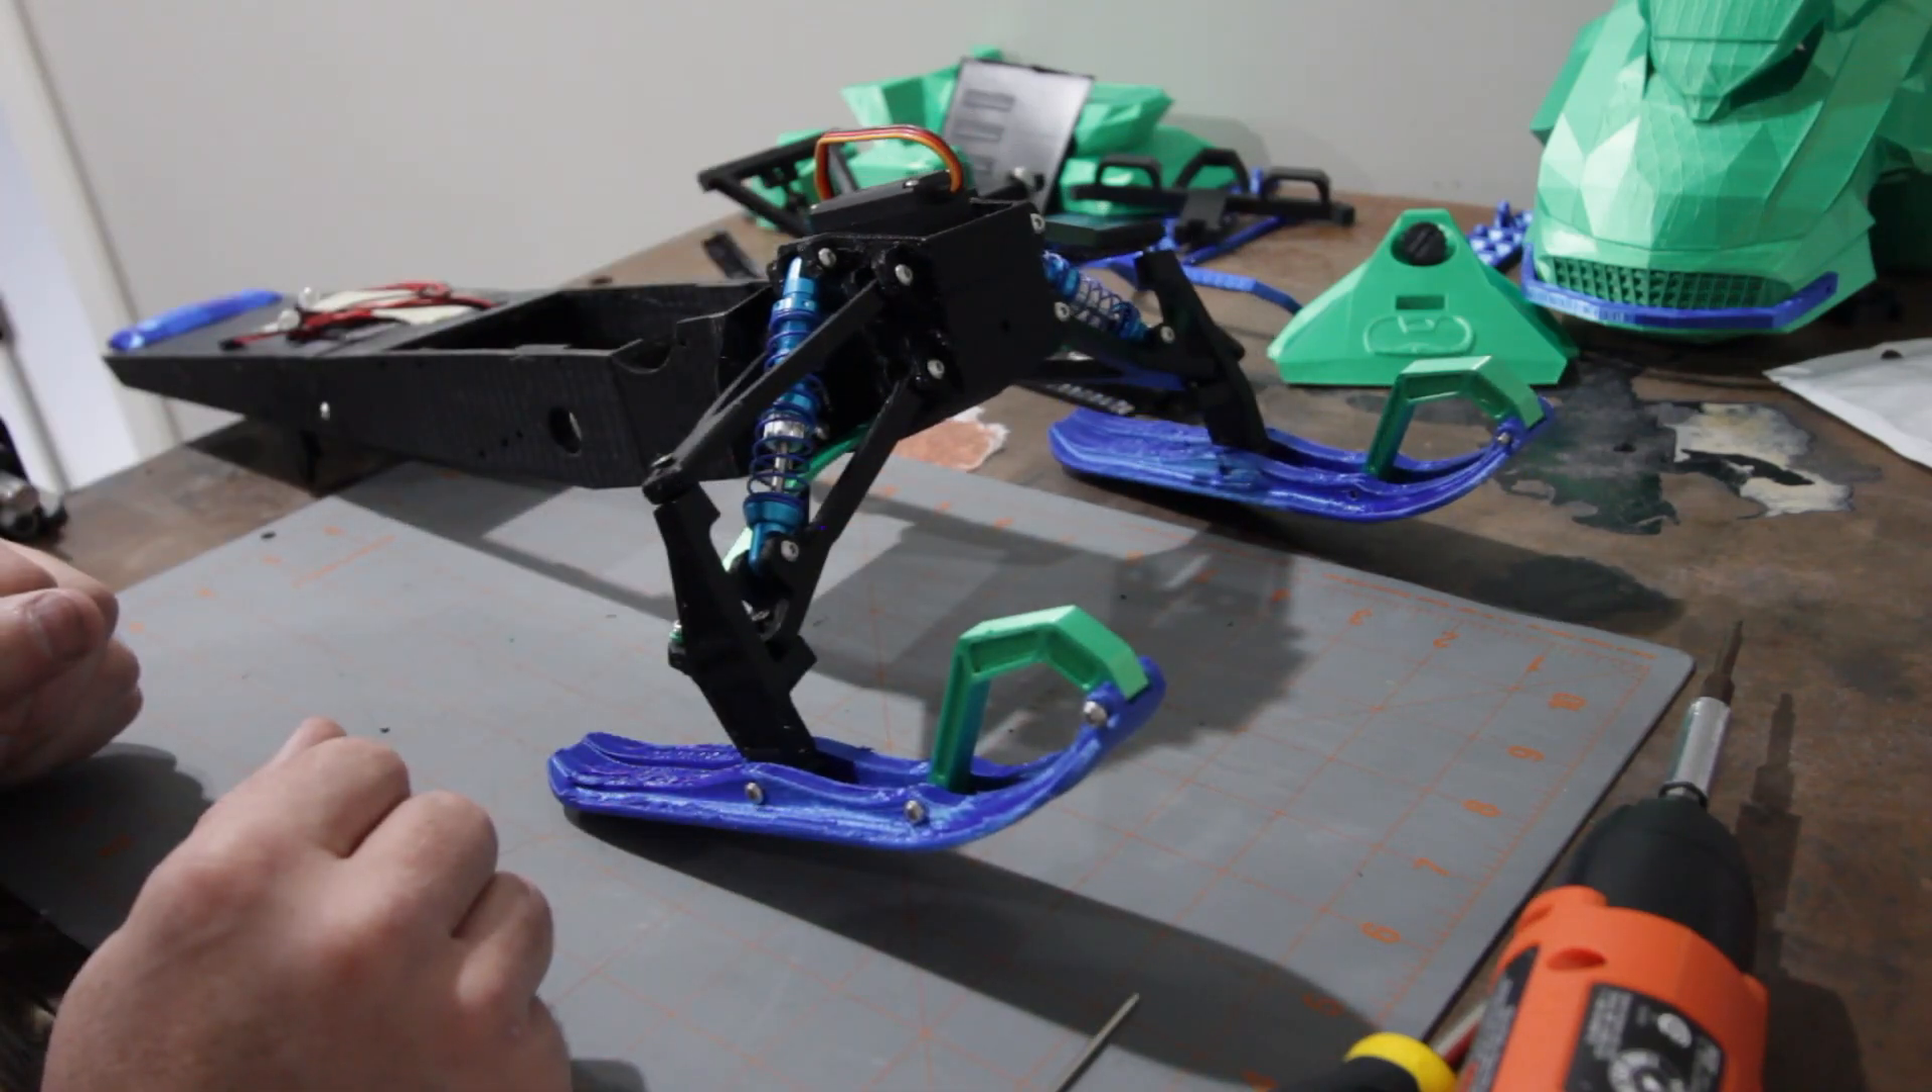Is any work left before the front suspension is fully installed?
No.